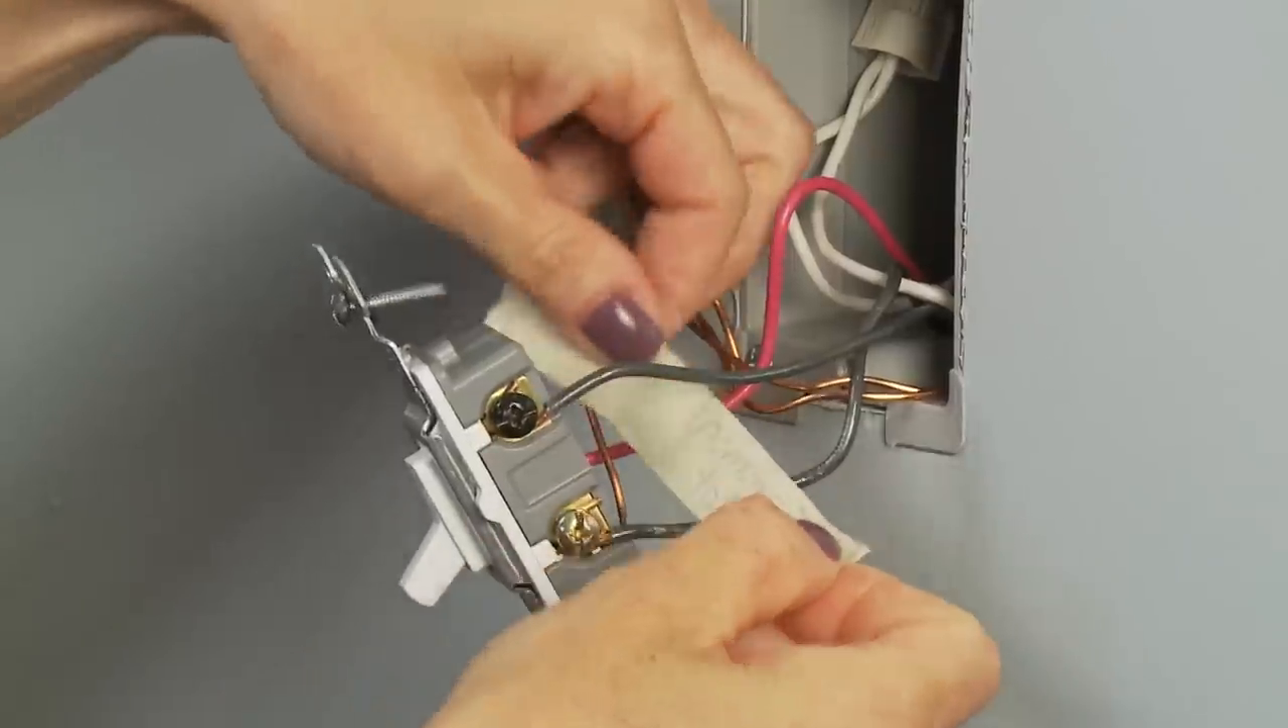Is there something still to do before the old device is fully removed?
Yes.